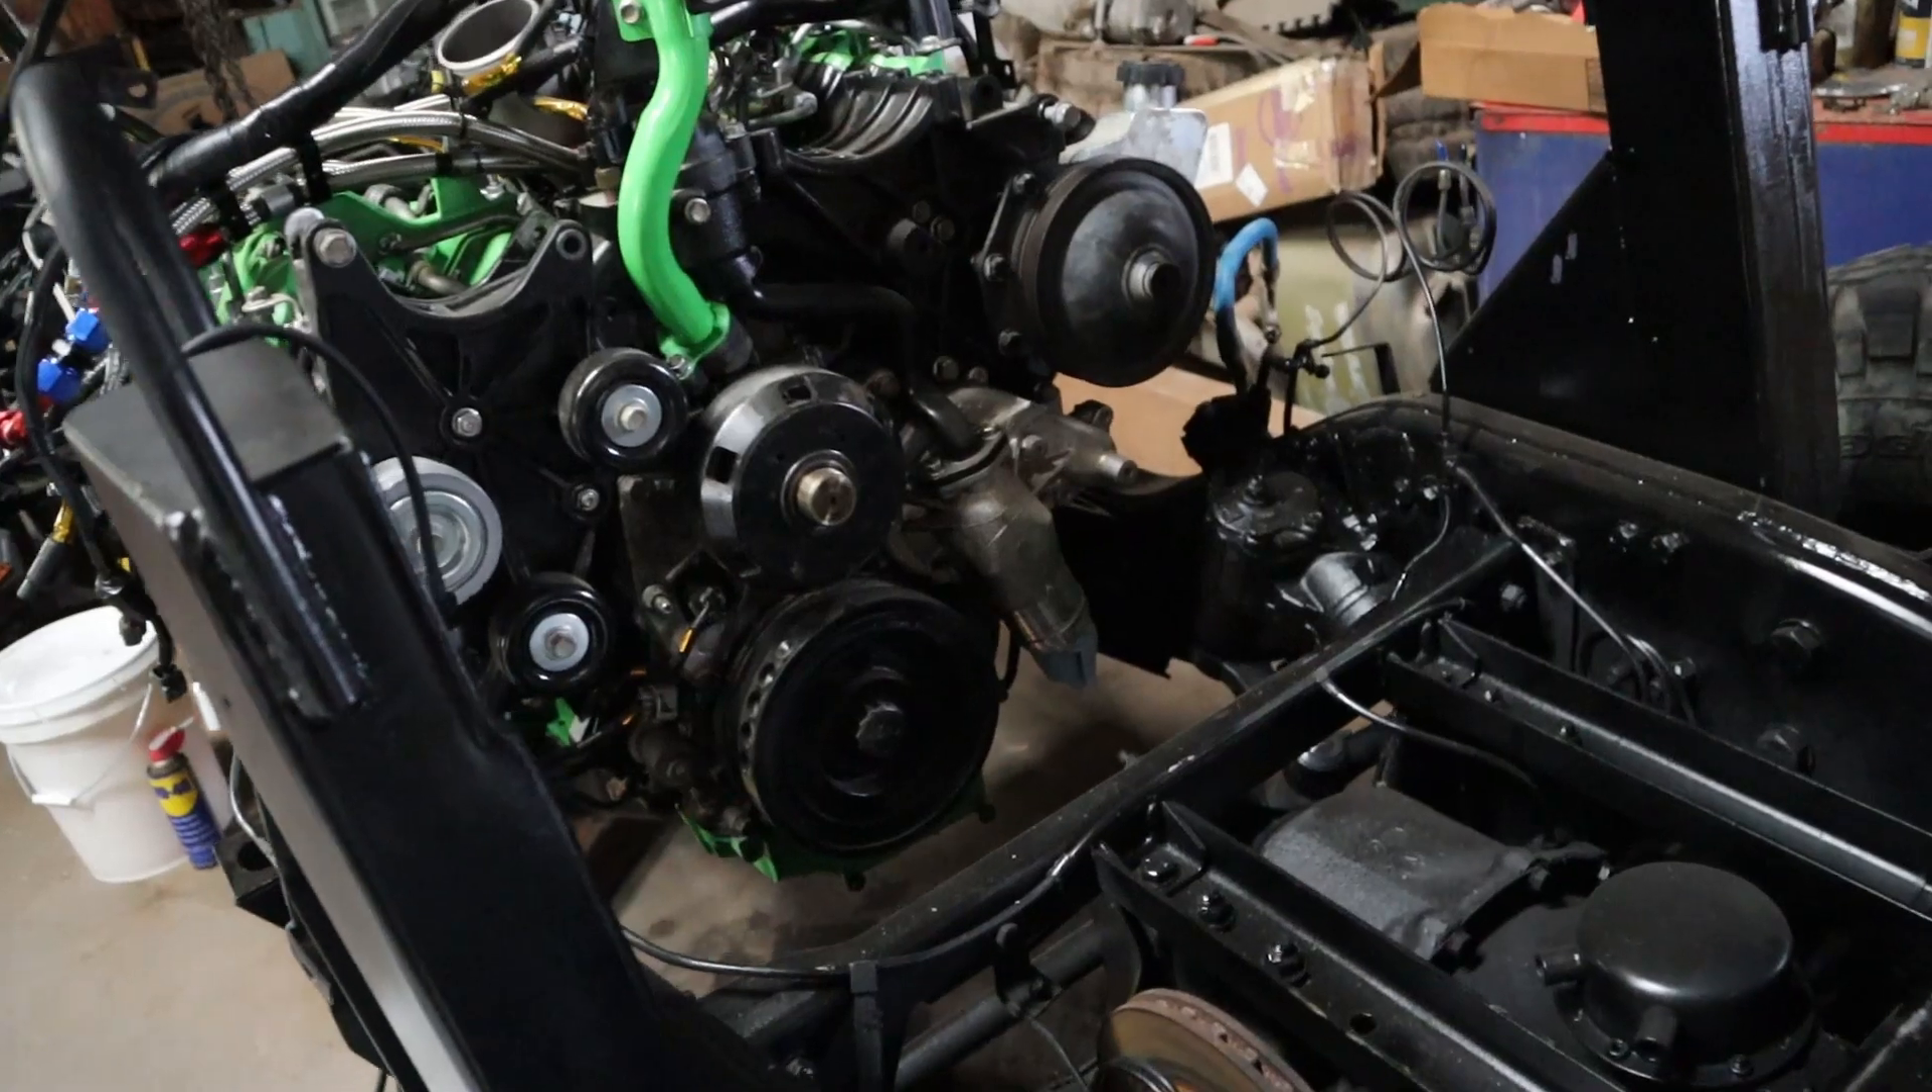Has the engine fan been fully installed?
No.